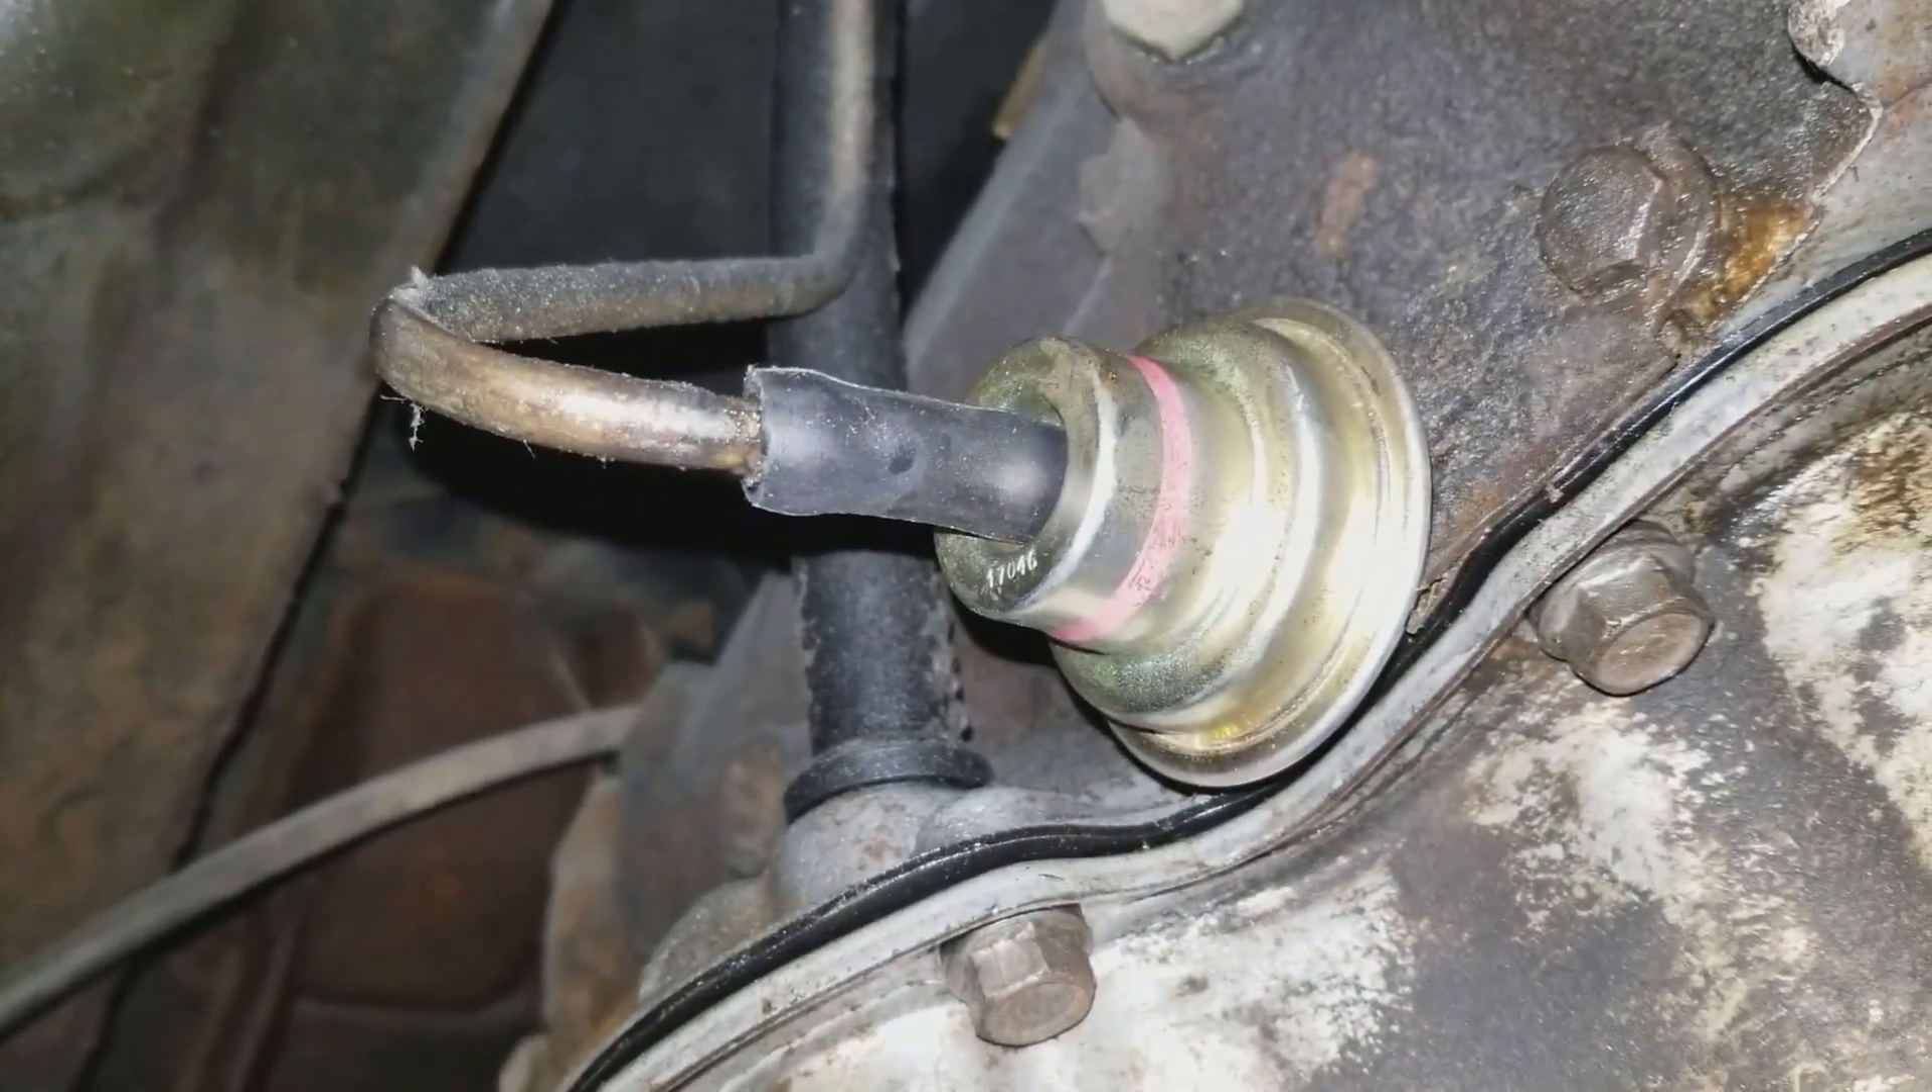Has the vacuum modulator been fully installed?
Yes.